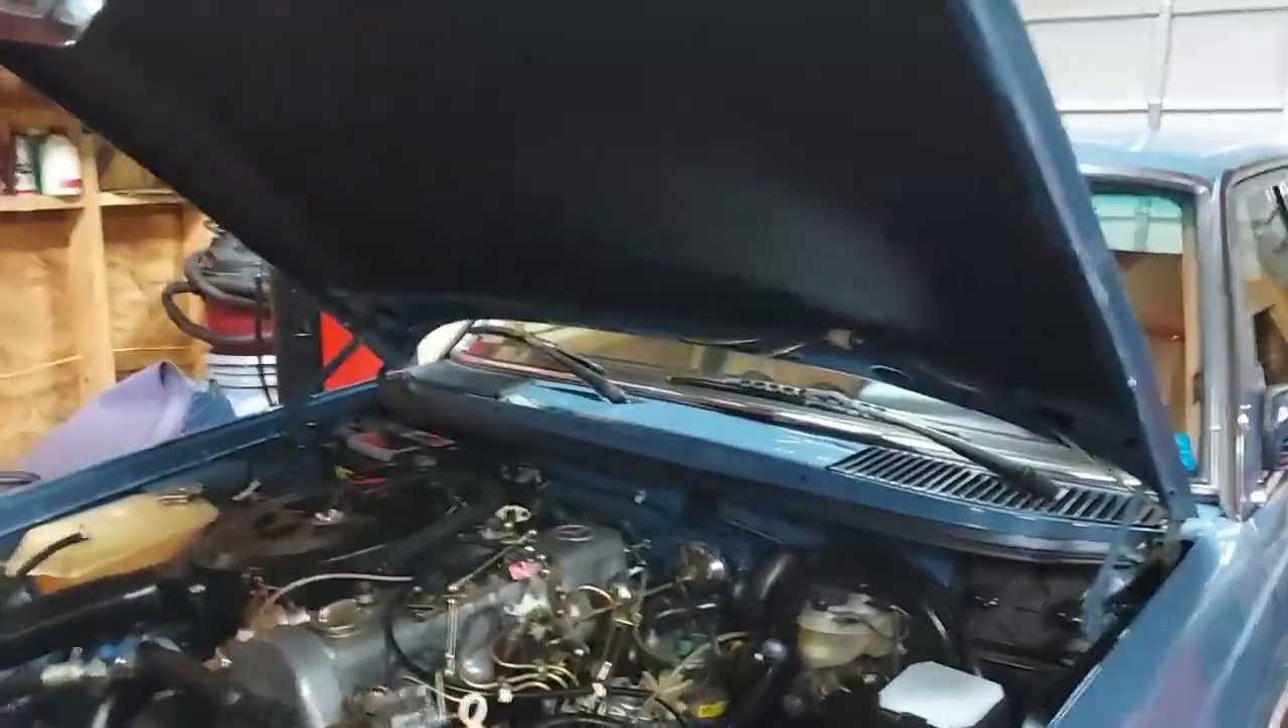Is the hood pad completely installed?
Yes.